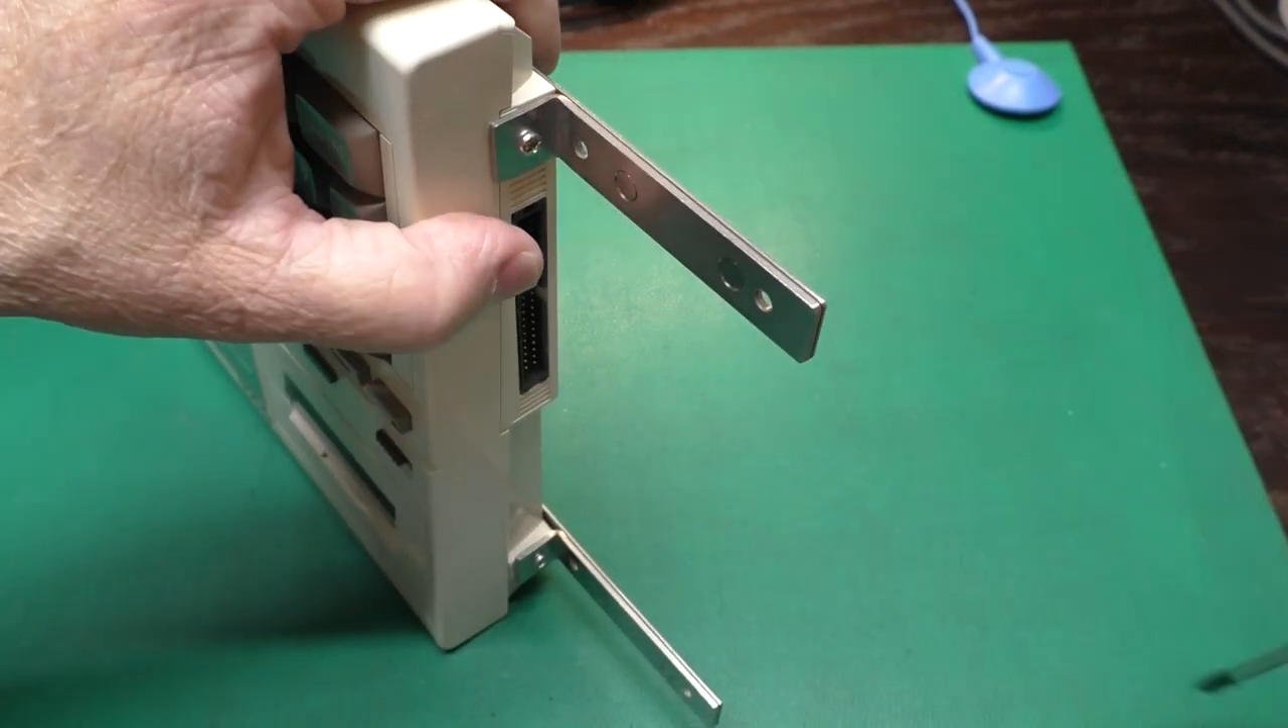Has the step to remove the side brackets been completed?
No.